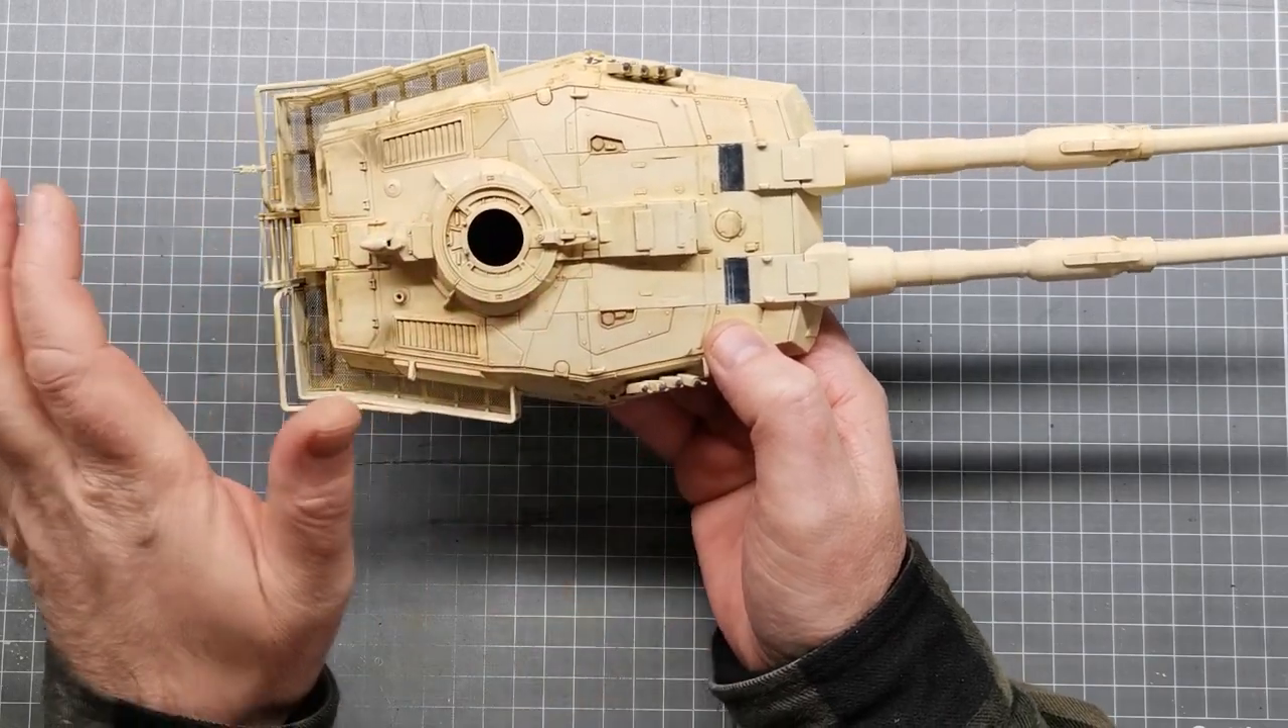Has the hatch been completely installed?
No.